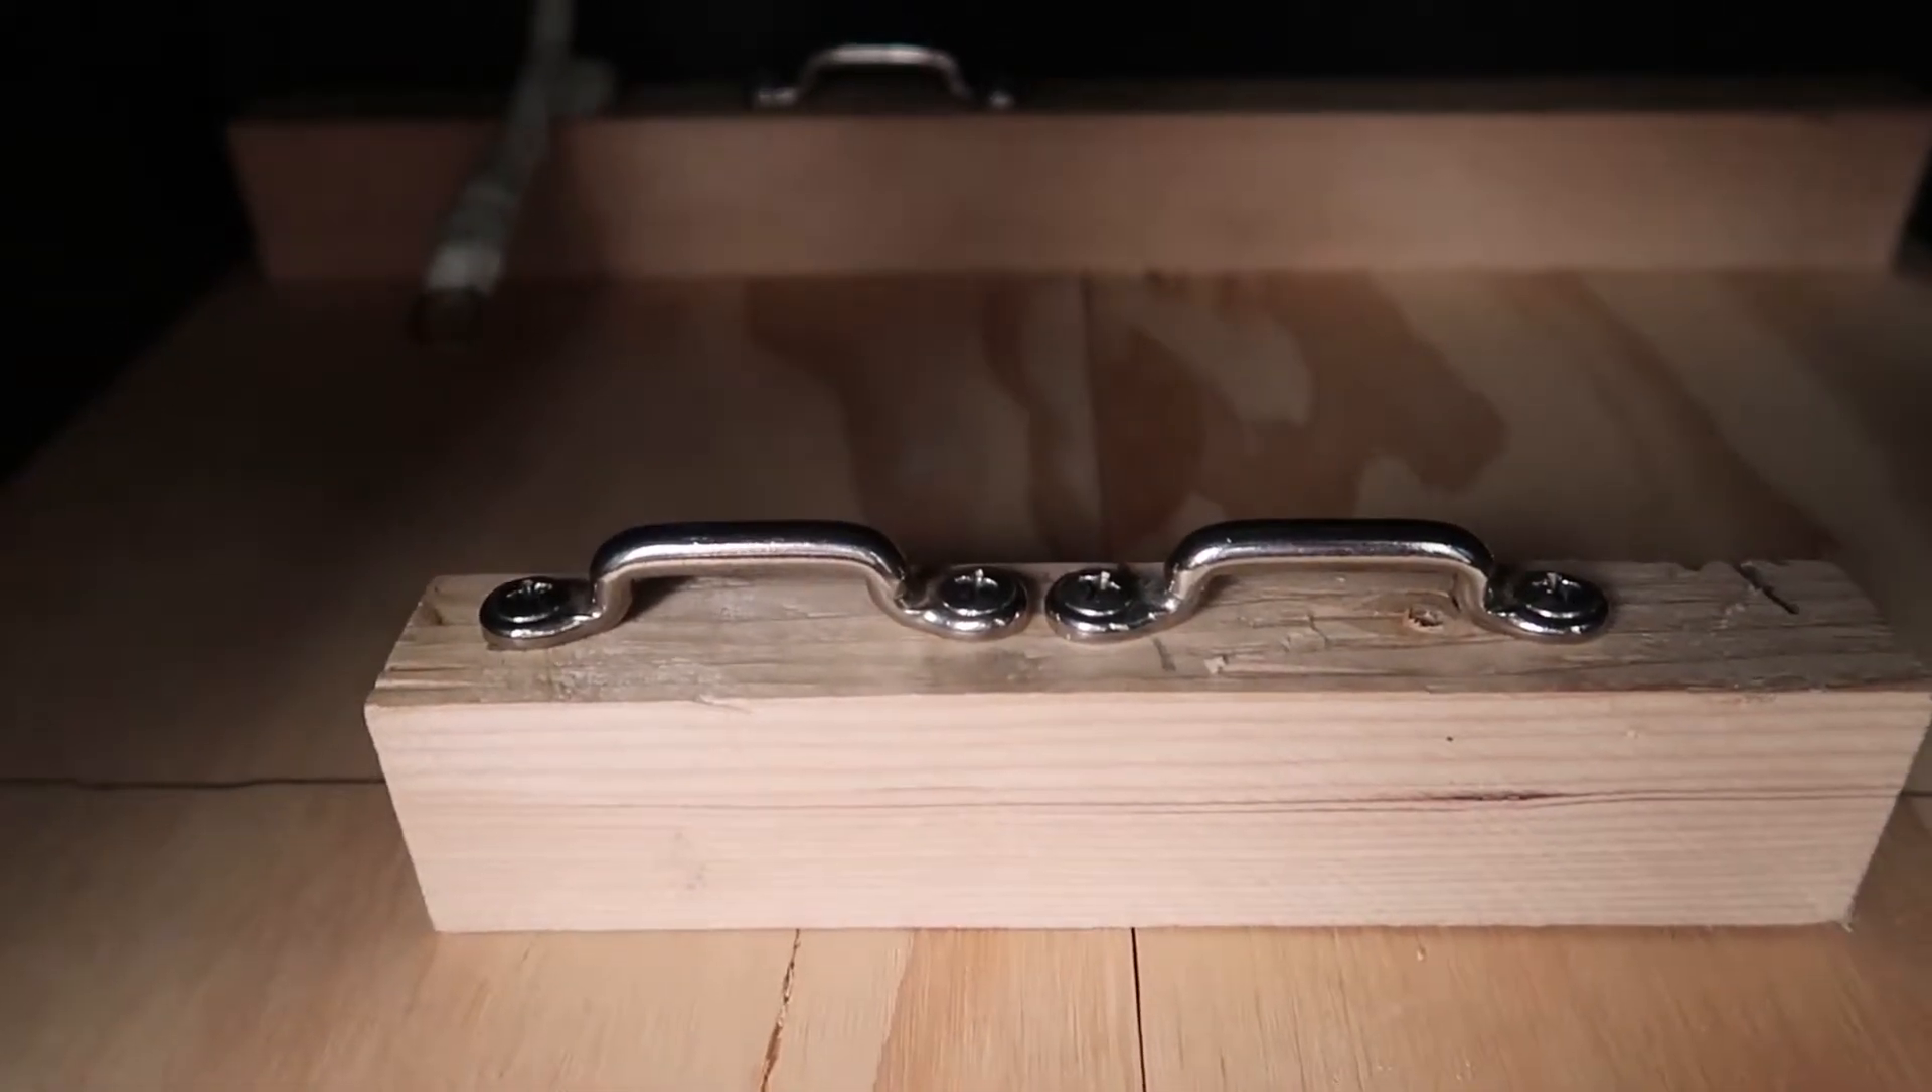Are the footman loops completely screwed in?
Yes.